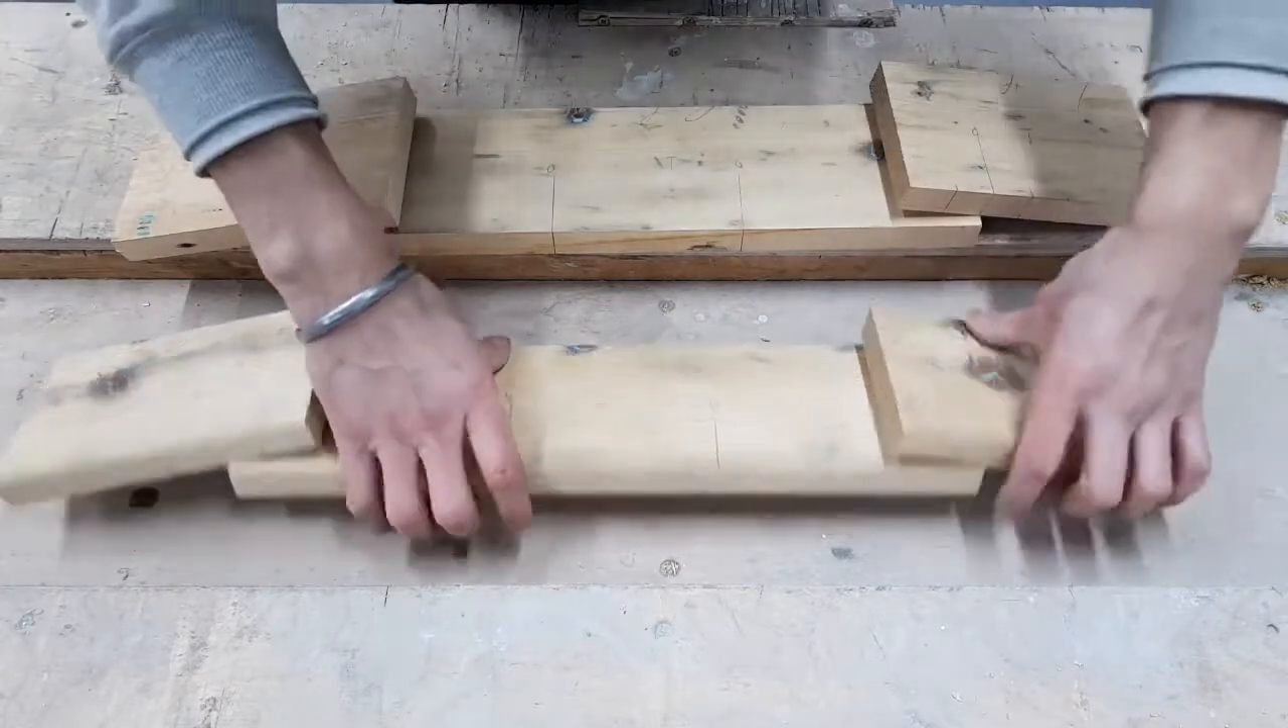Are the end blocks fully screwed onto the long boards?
No.